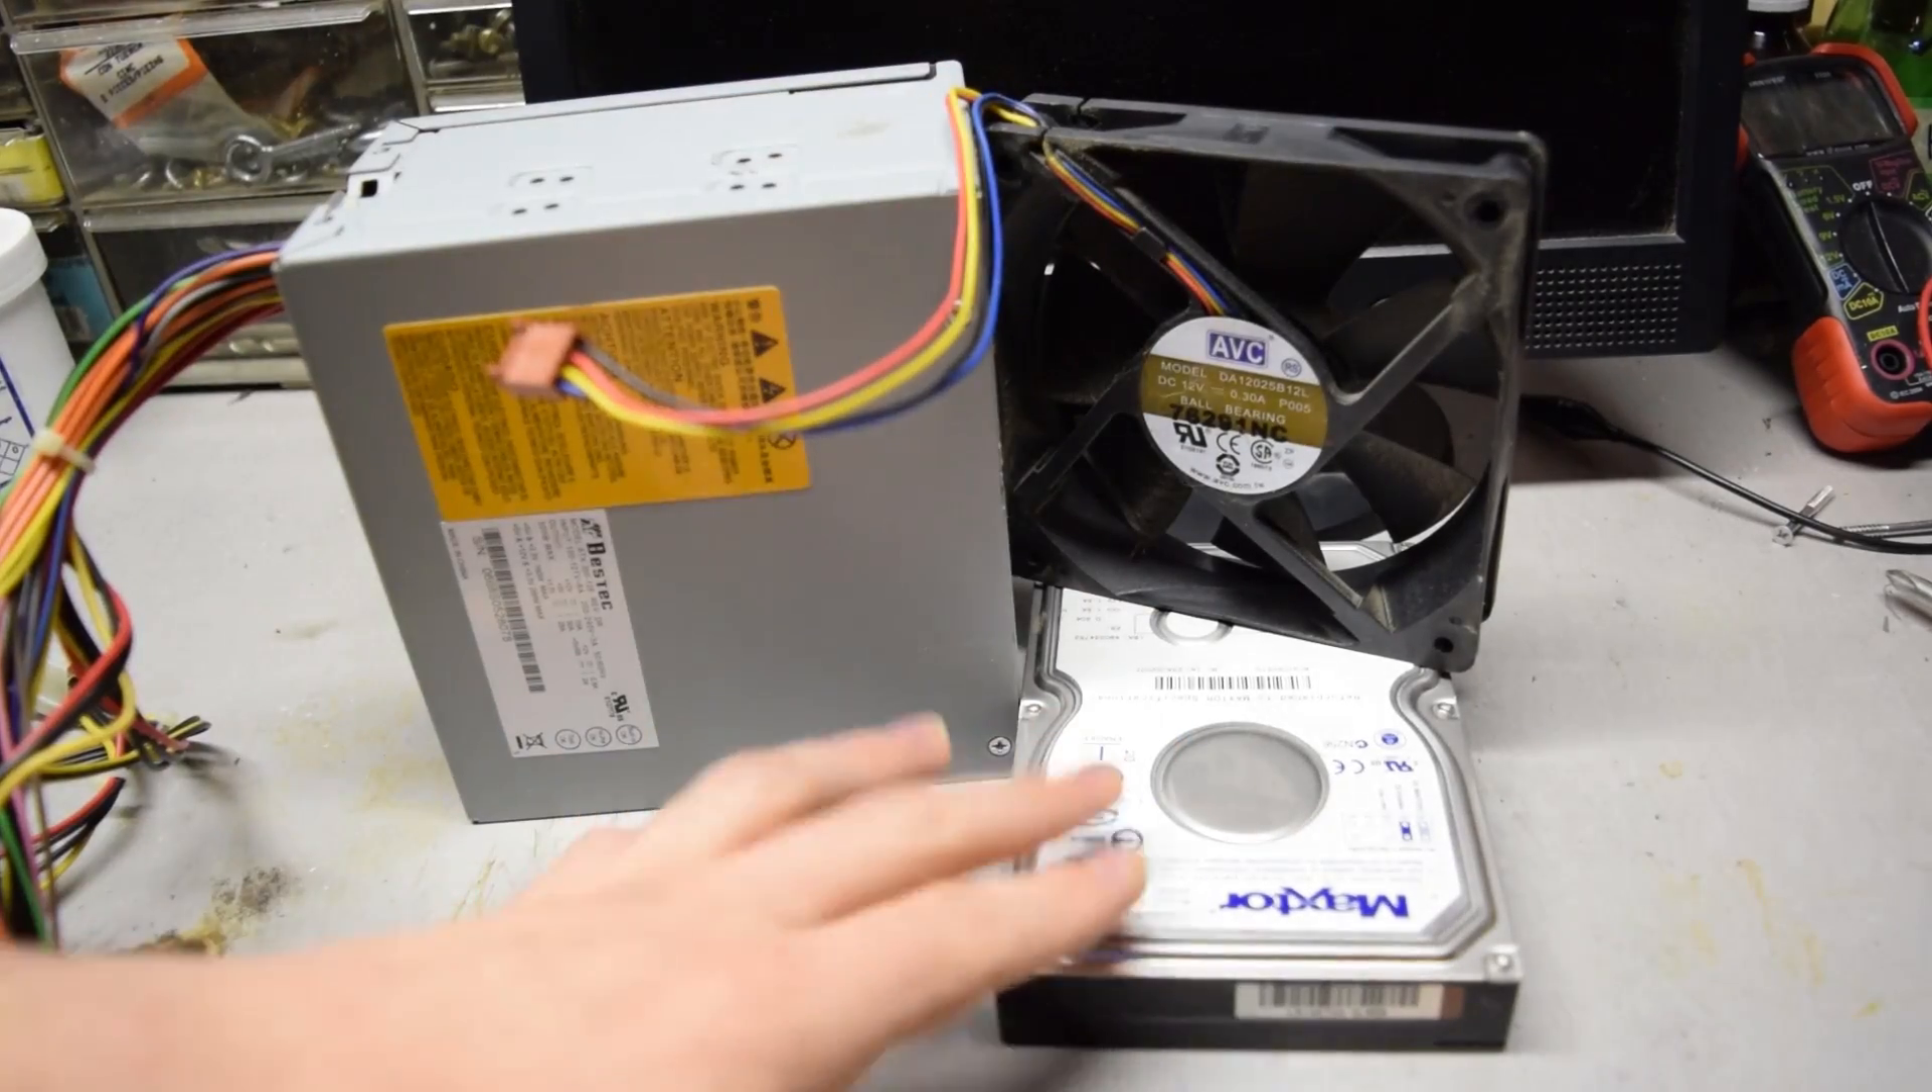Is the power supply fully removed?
Yes.